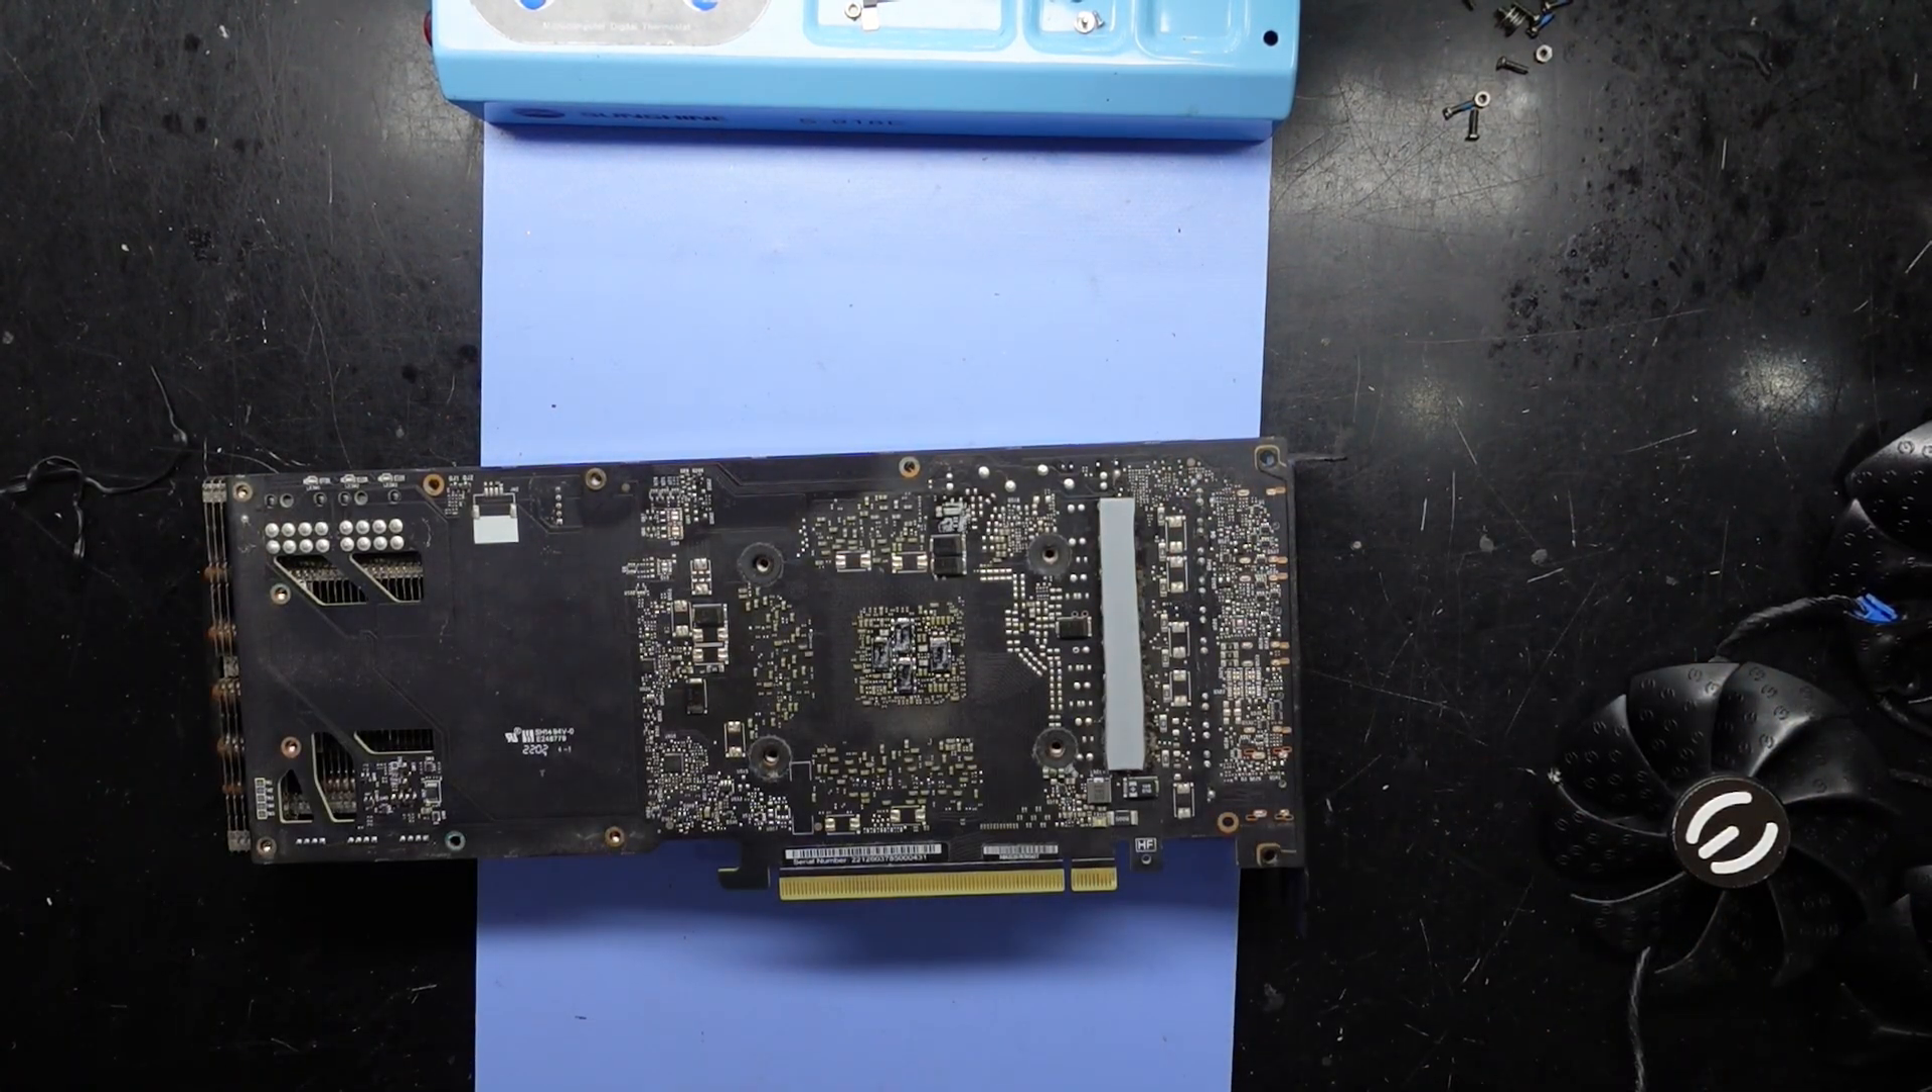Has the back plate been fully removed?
Yes.